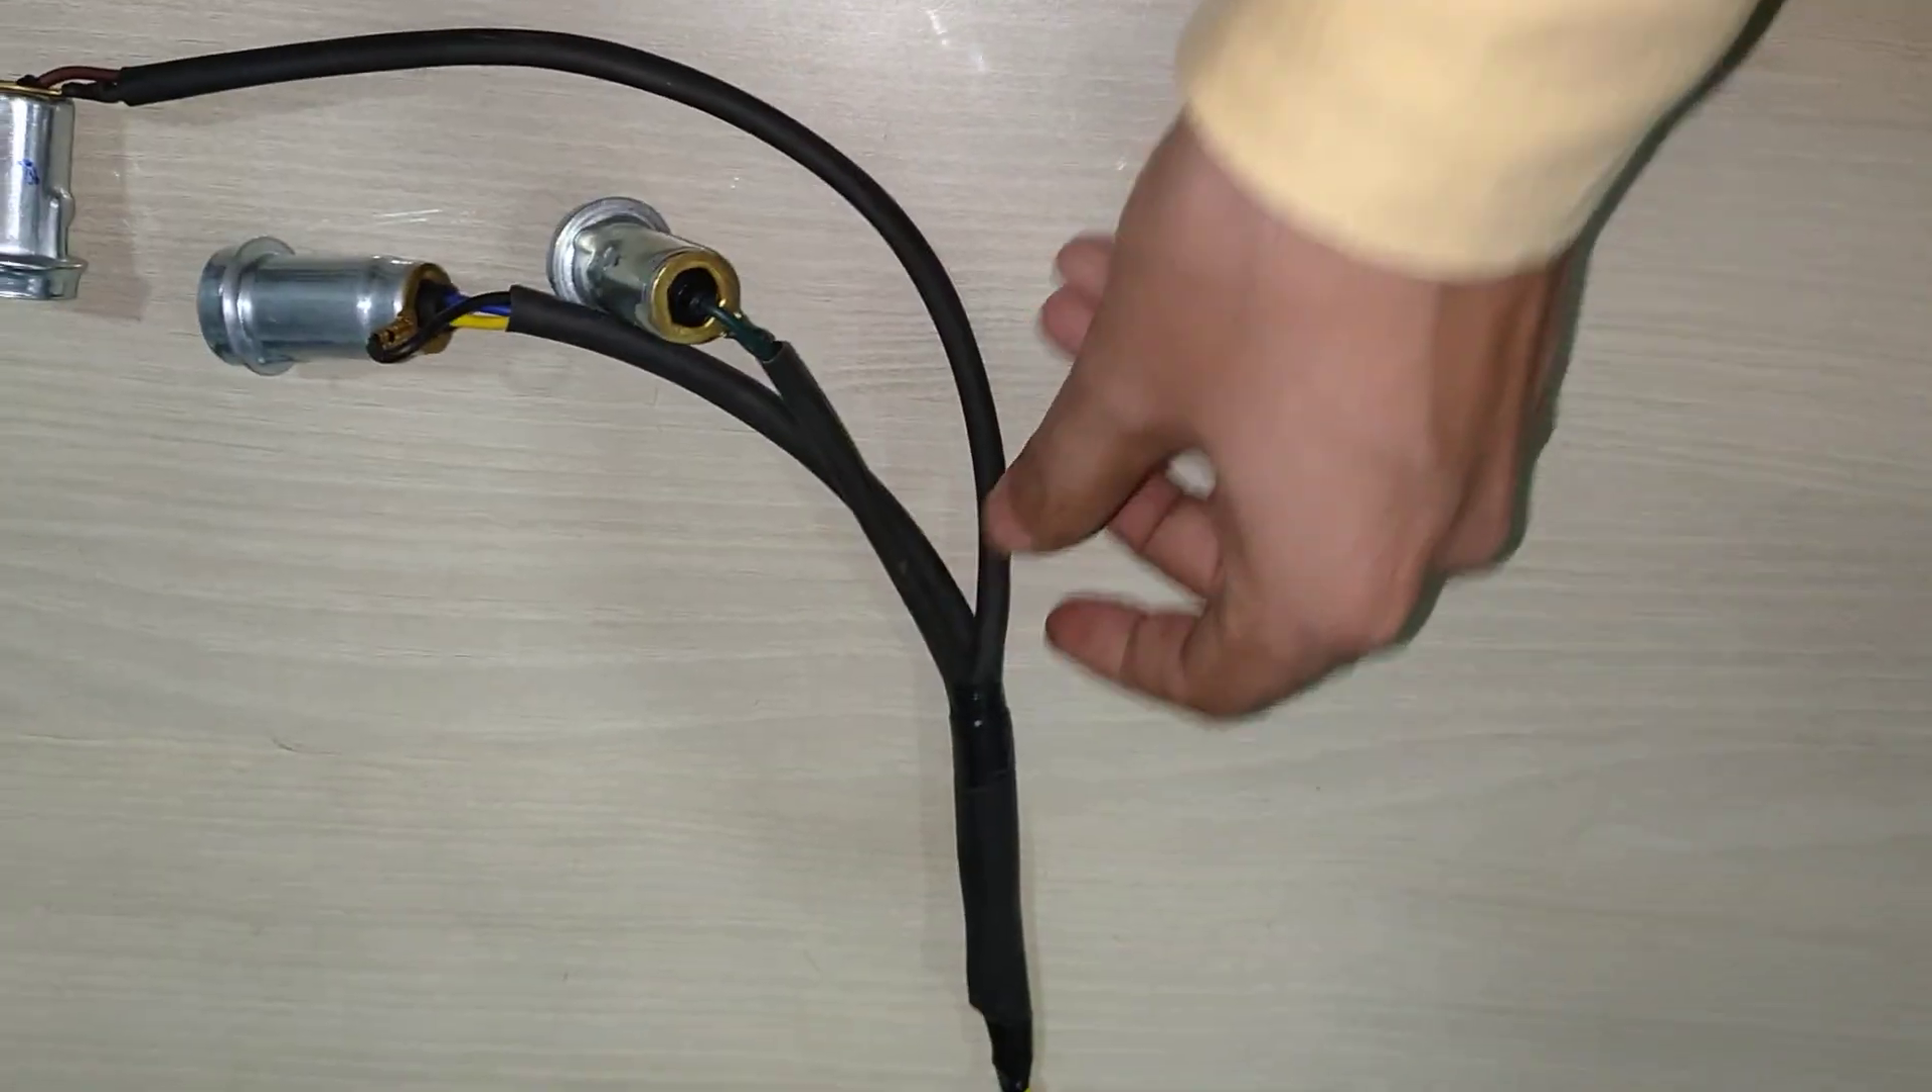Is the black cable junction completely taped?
Yes.